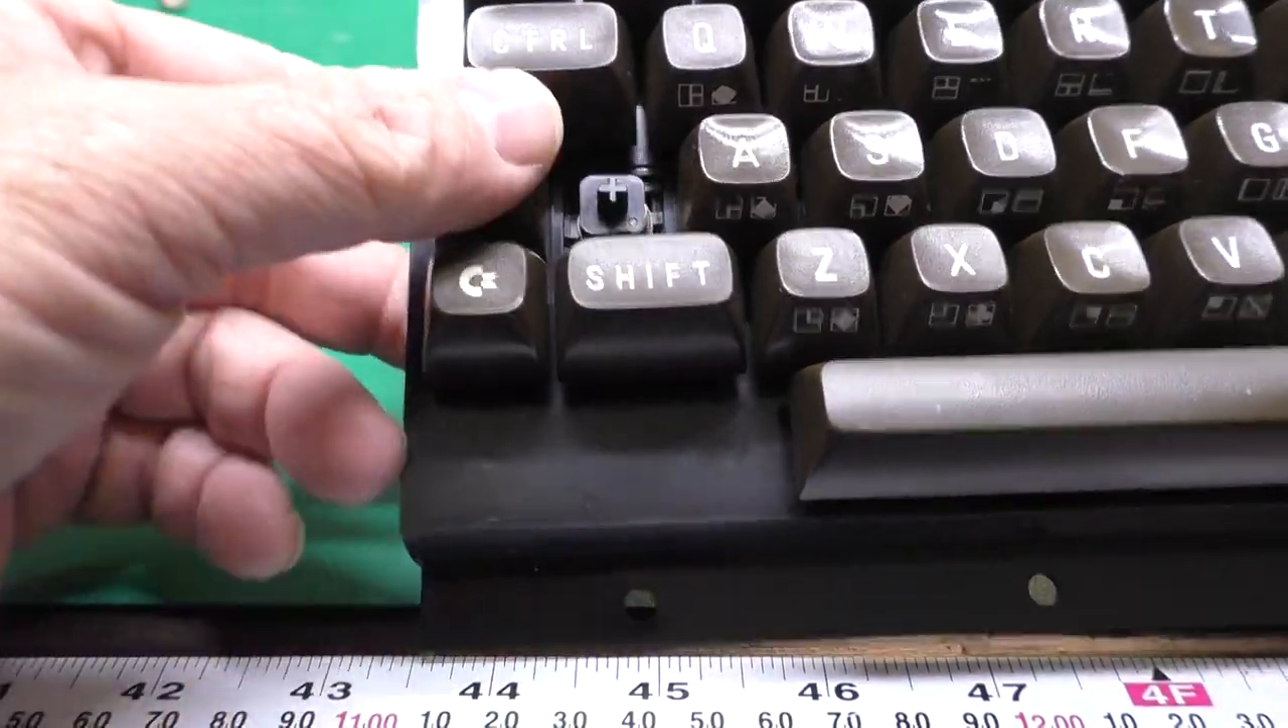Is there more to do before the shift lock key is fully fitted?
Yes.